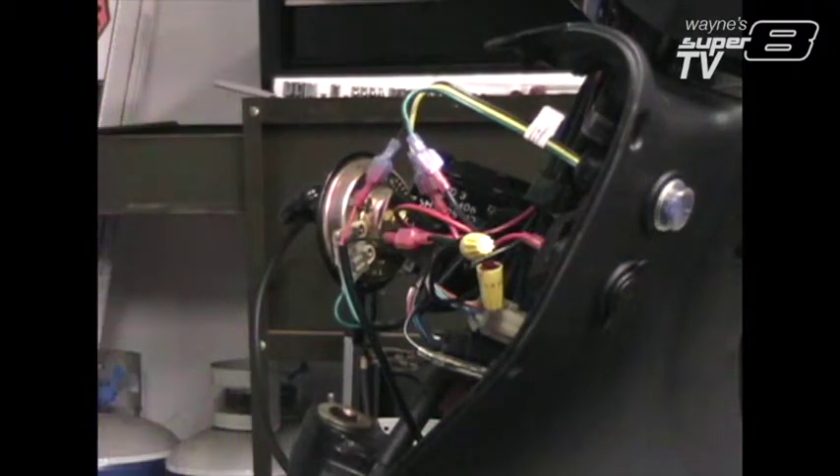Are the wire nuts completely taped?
No.